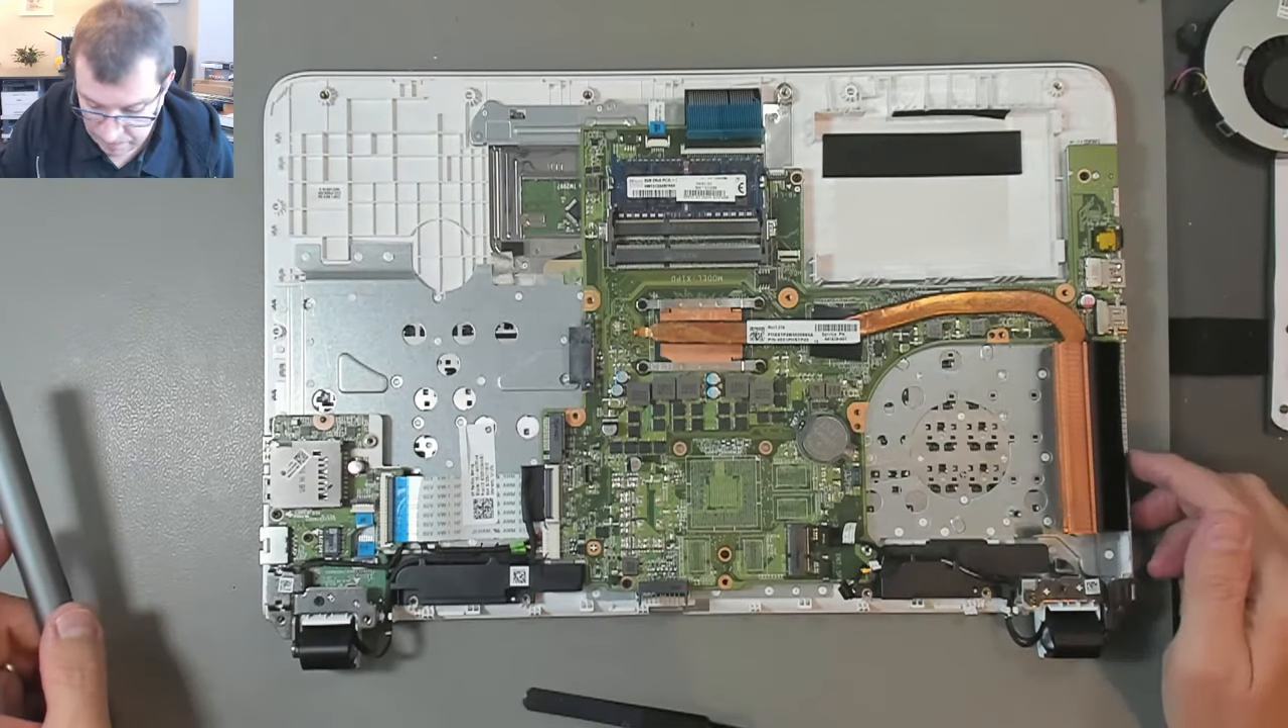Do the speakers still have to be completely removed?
Yes.